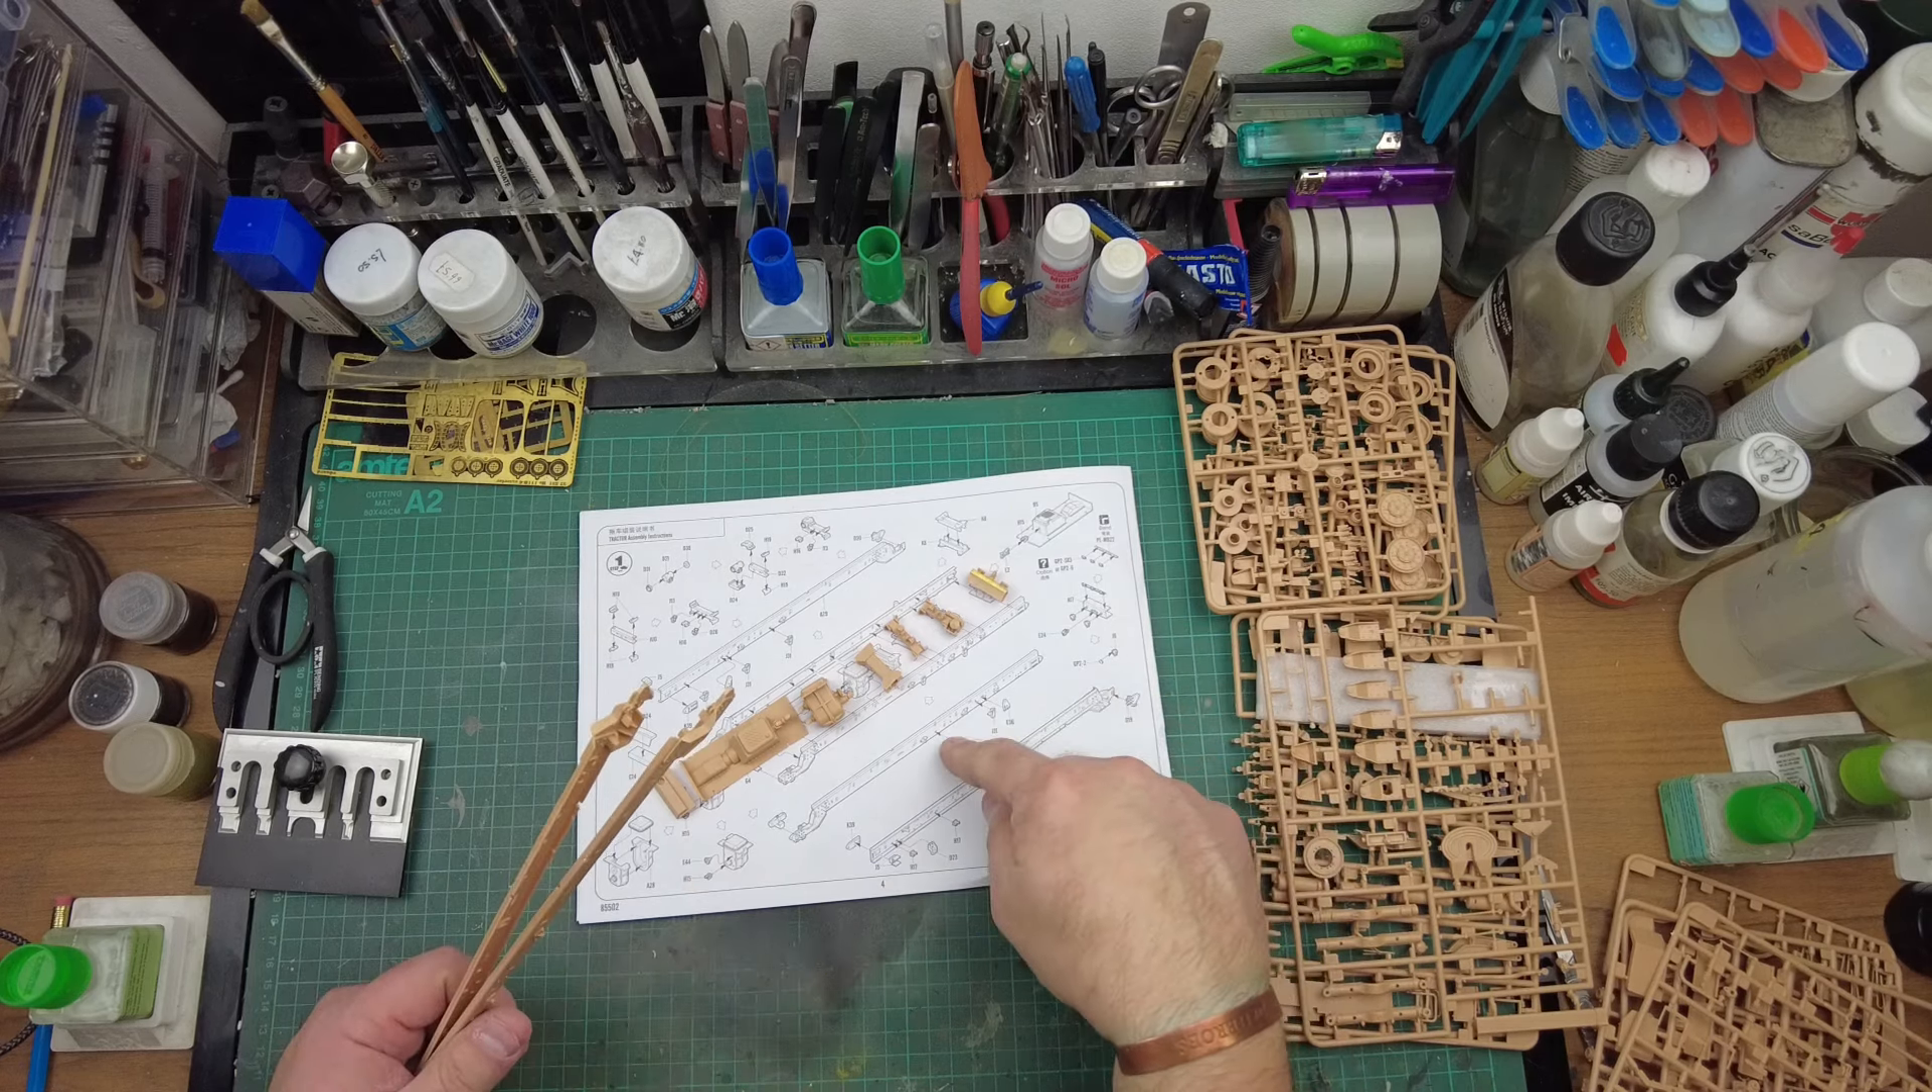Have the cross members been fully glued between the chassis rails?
No.